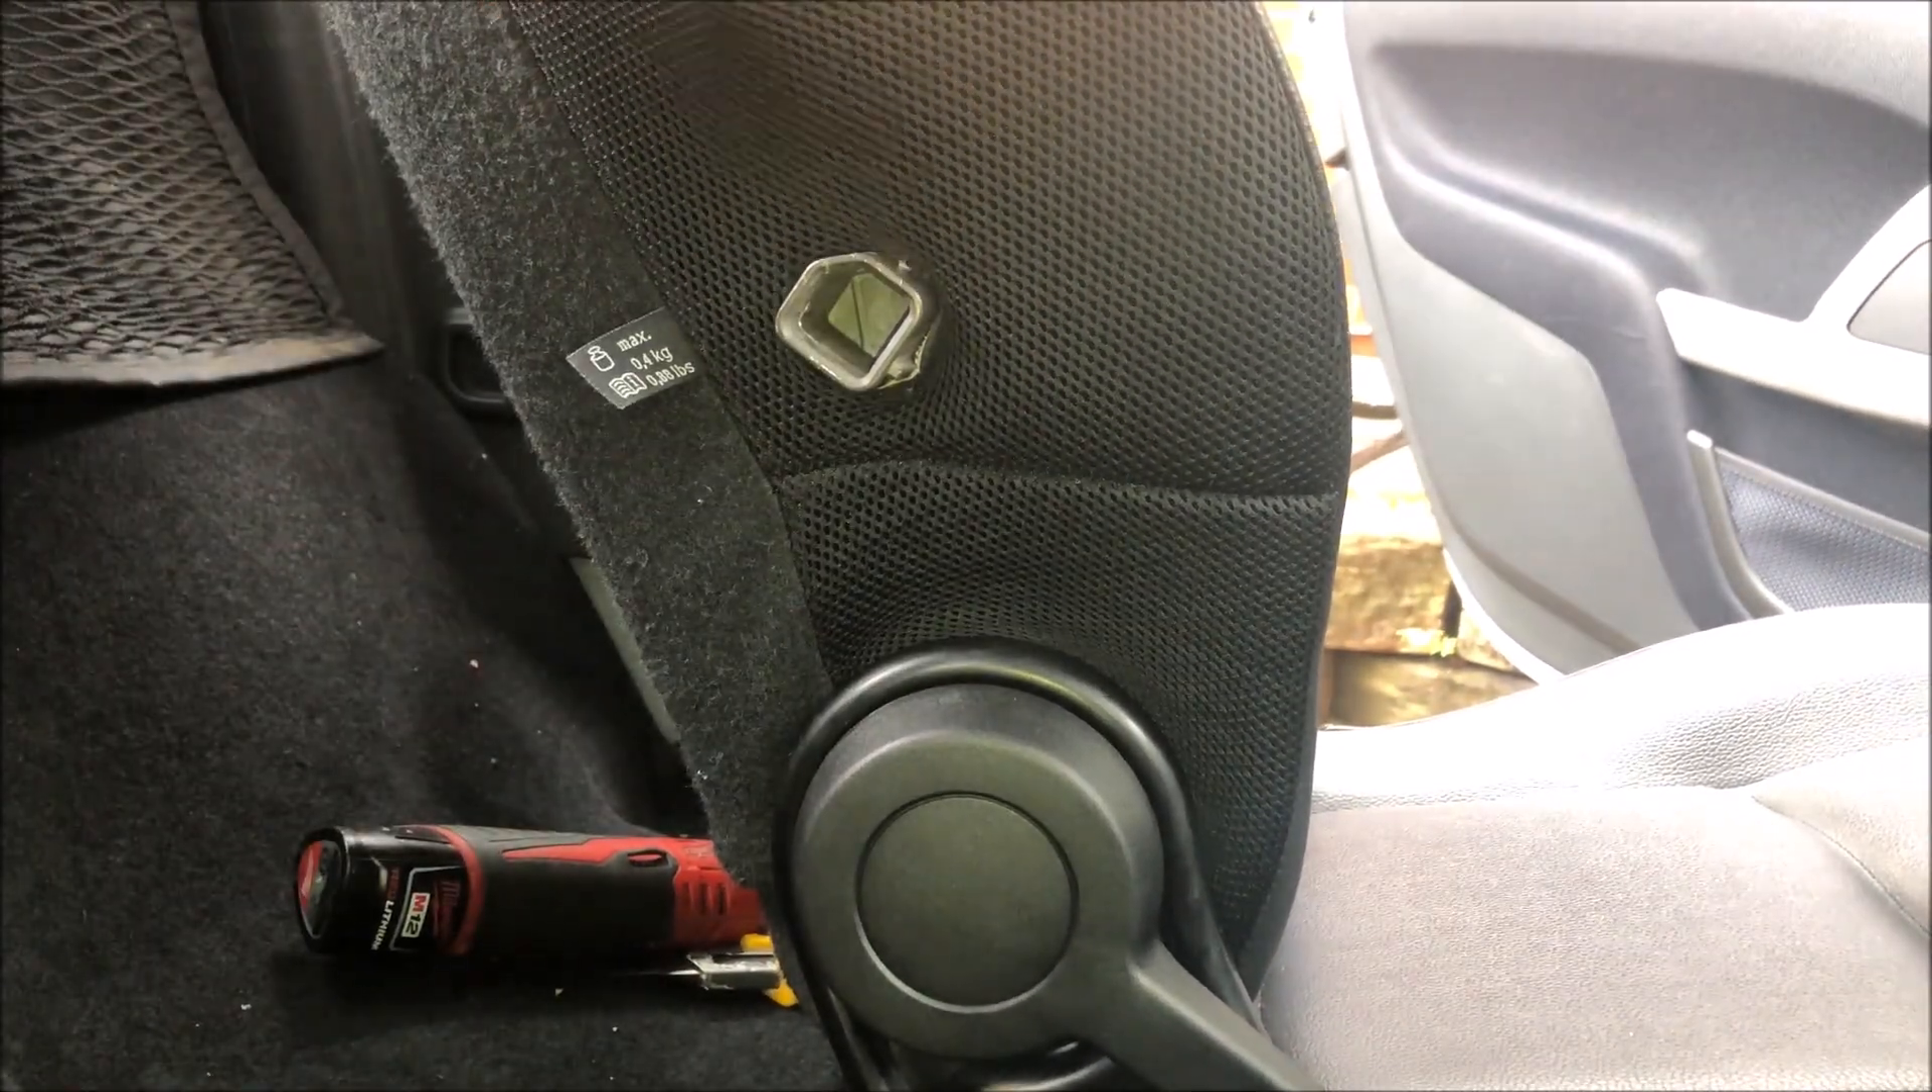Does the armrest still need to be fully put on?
Yes.